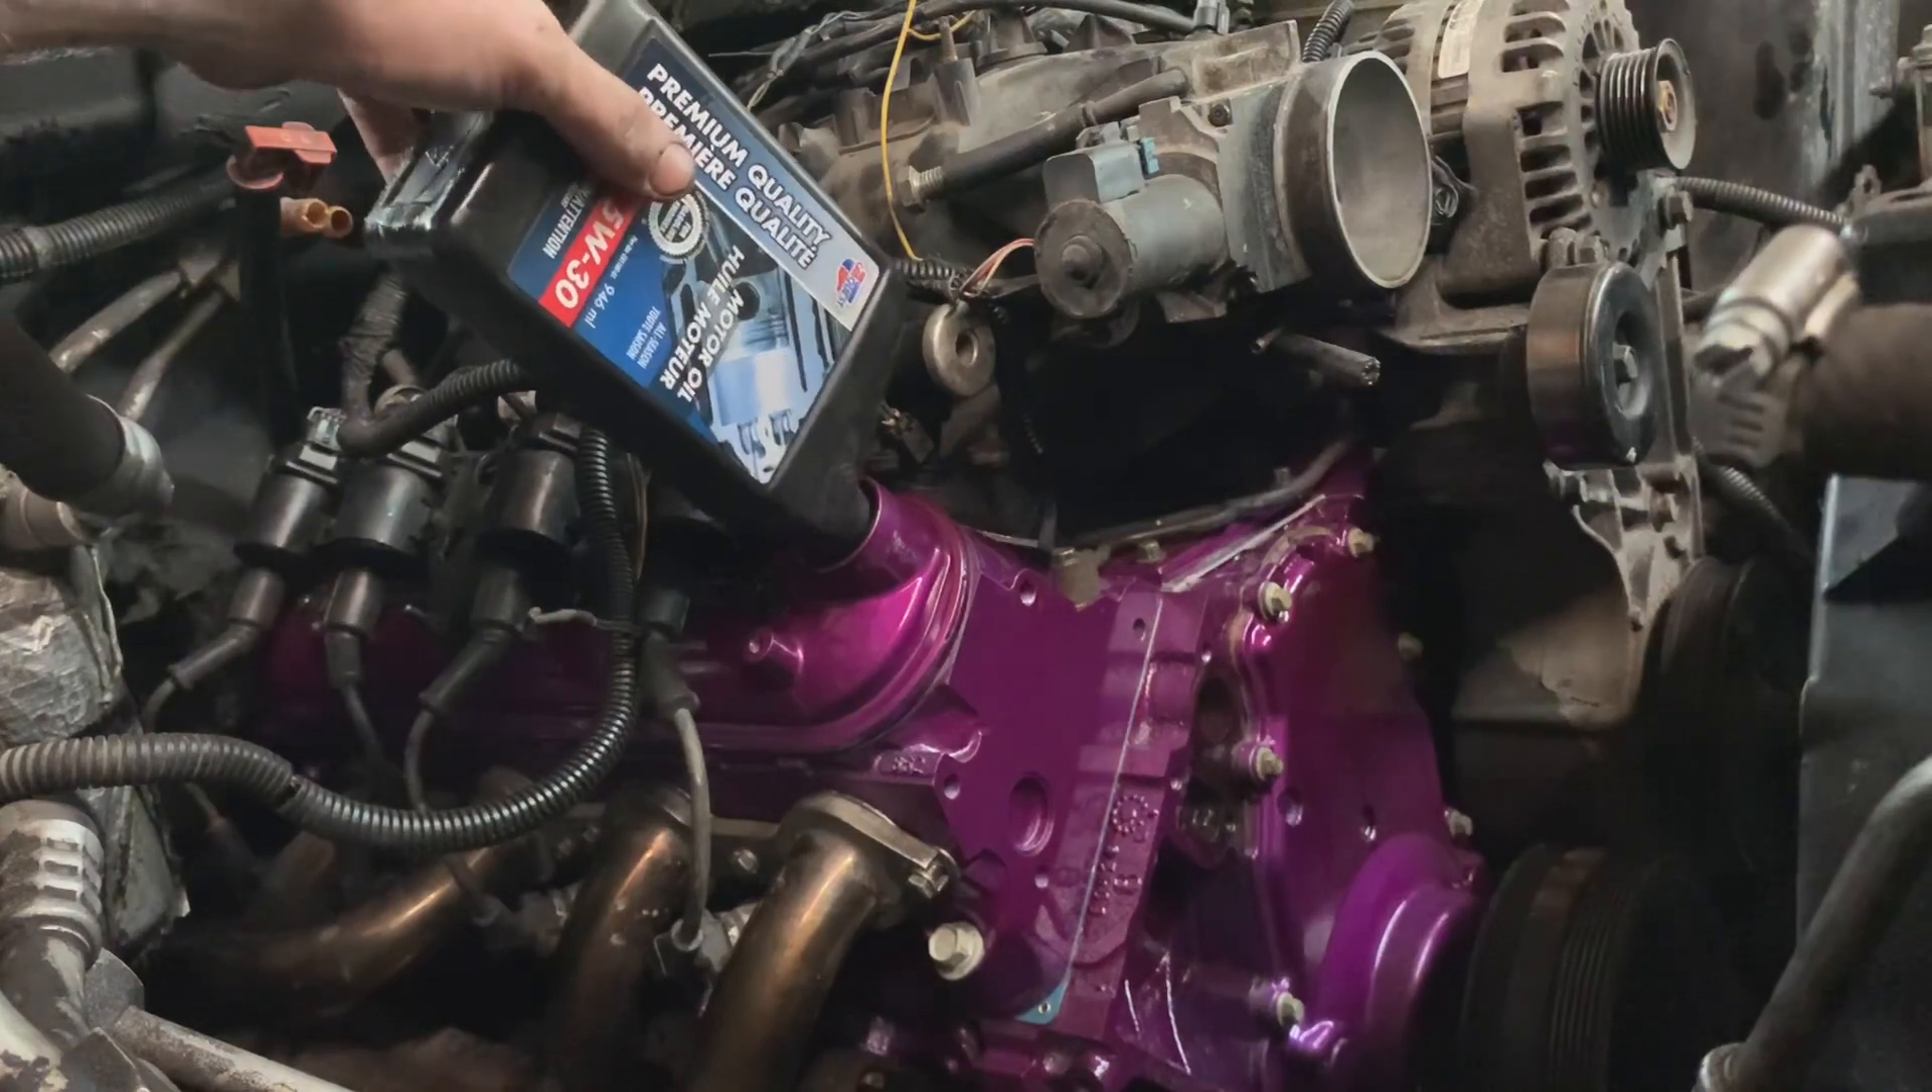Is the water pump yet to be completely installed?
Yes.